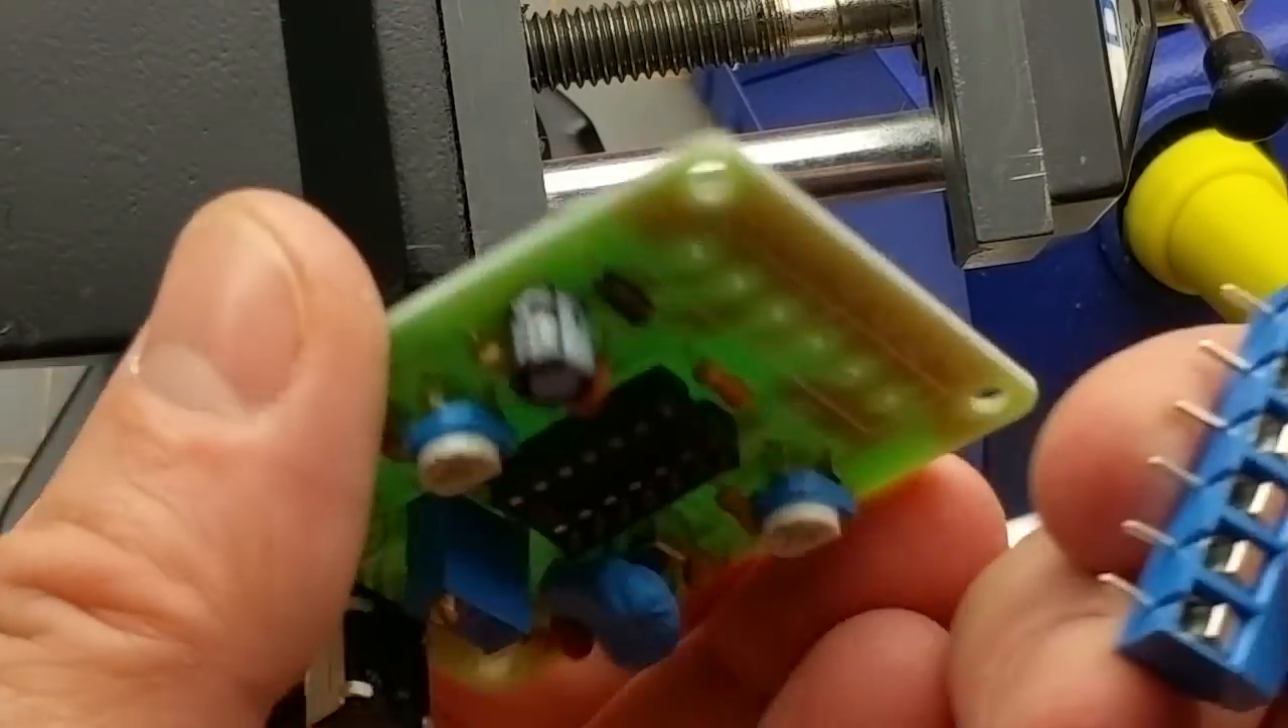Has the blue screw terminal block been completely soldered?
No.